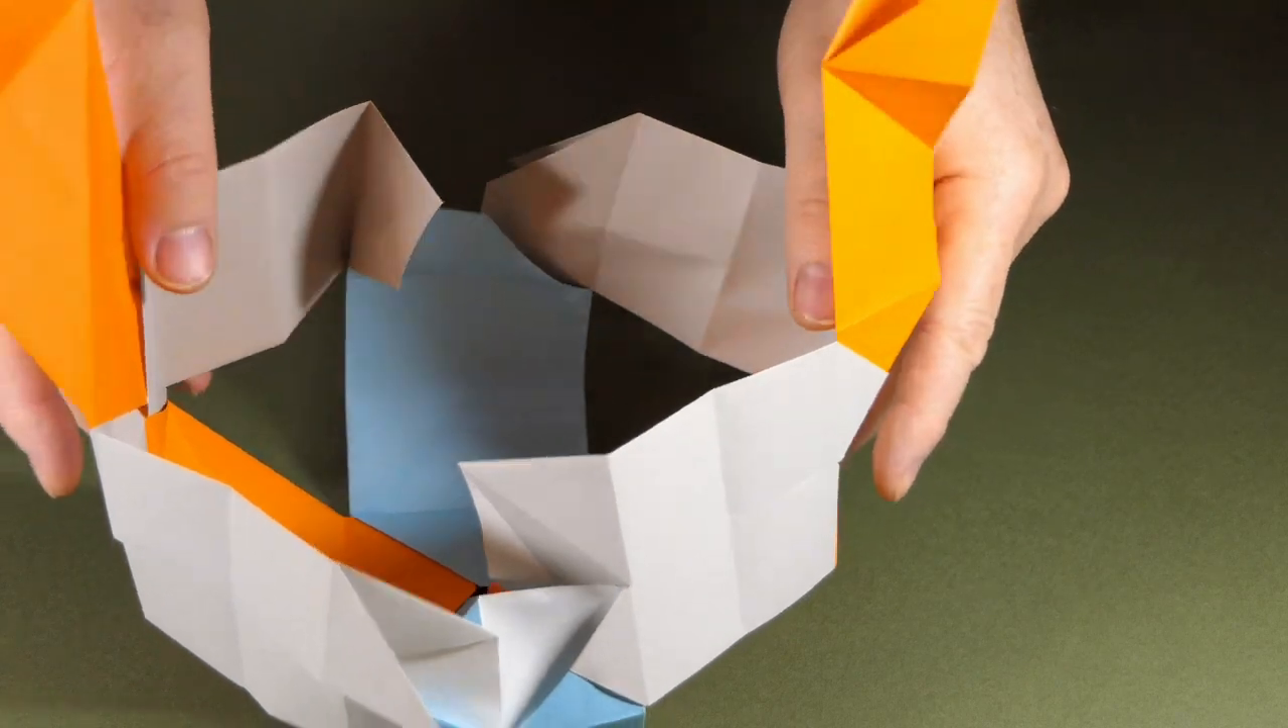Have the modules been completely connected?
No.